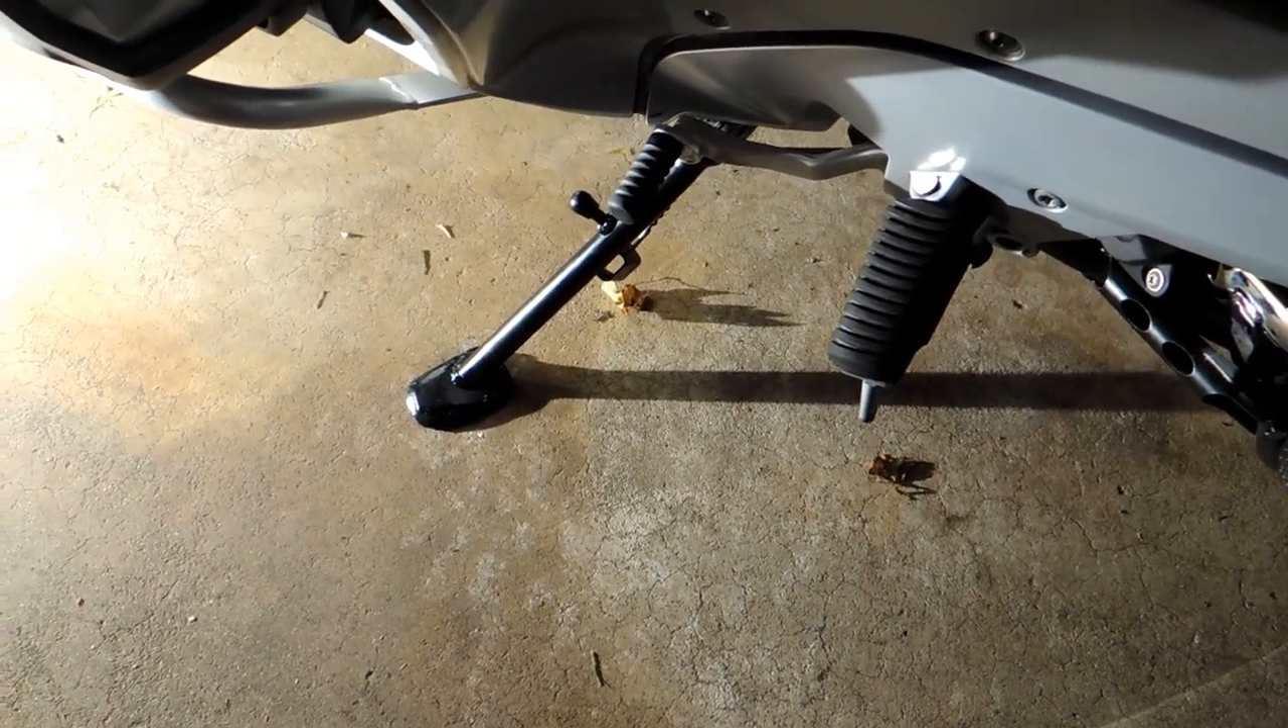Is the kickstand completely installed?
Yes.